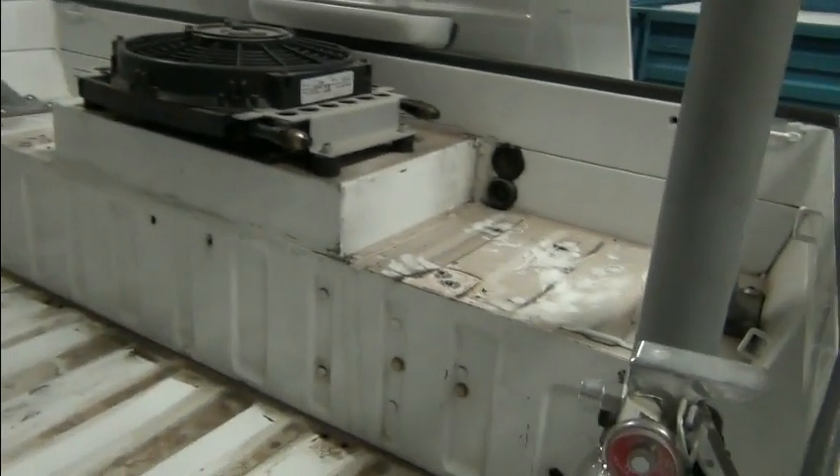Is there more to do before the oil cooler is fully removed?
Yes.